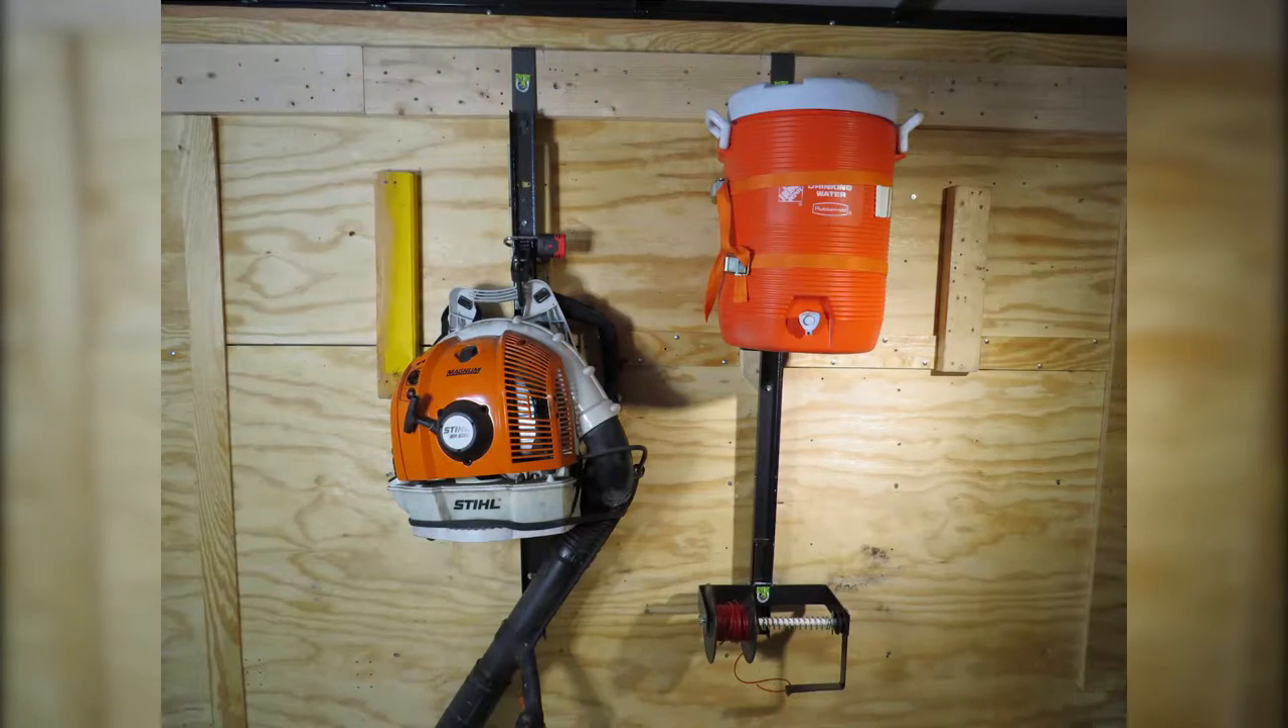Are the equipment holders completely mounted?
Yes.